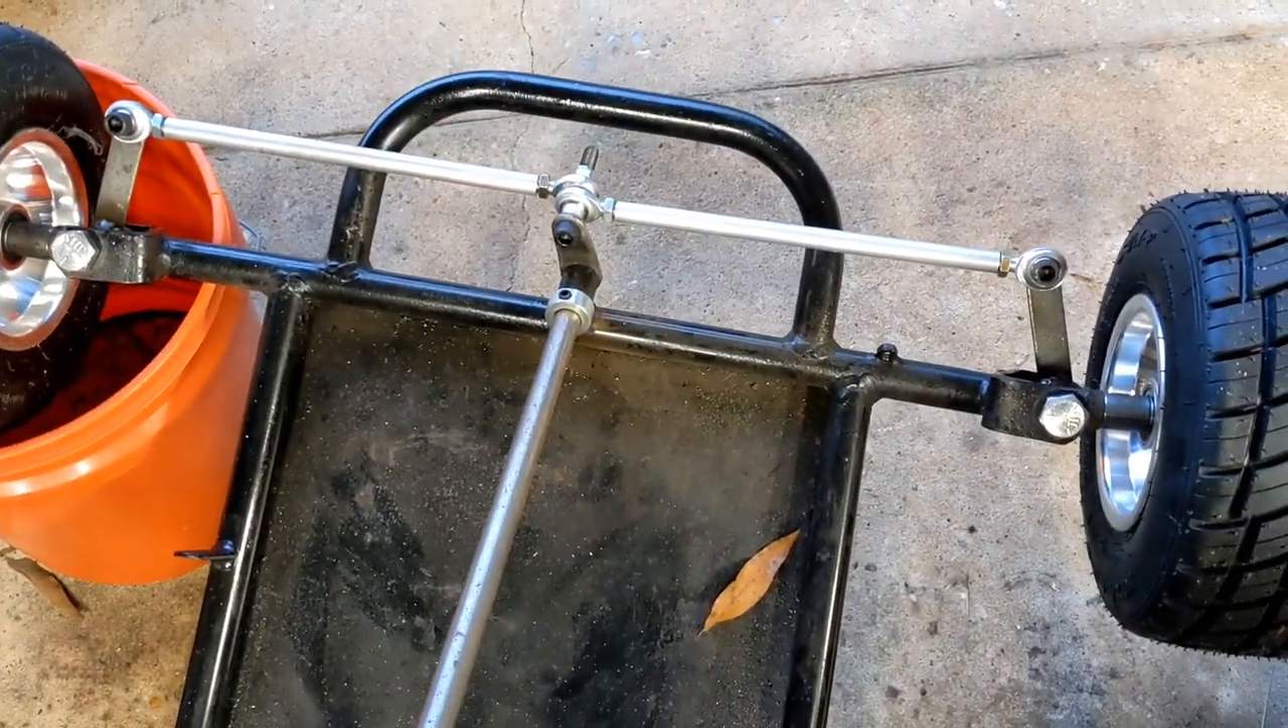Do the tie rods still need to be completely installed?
No.